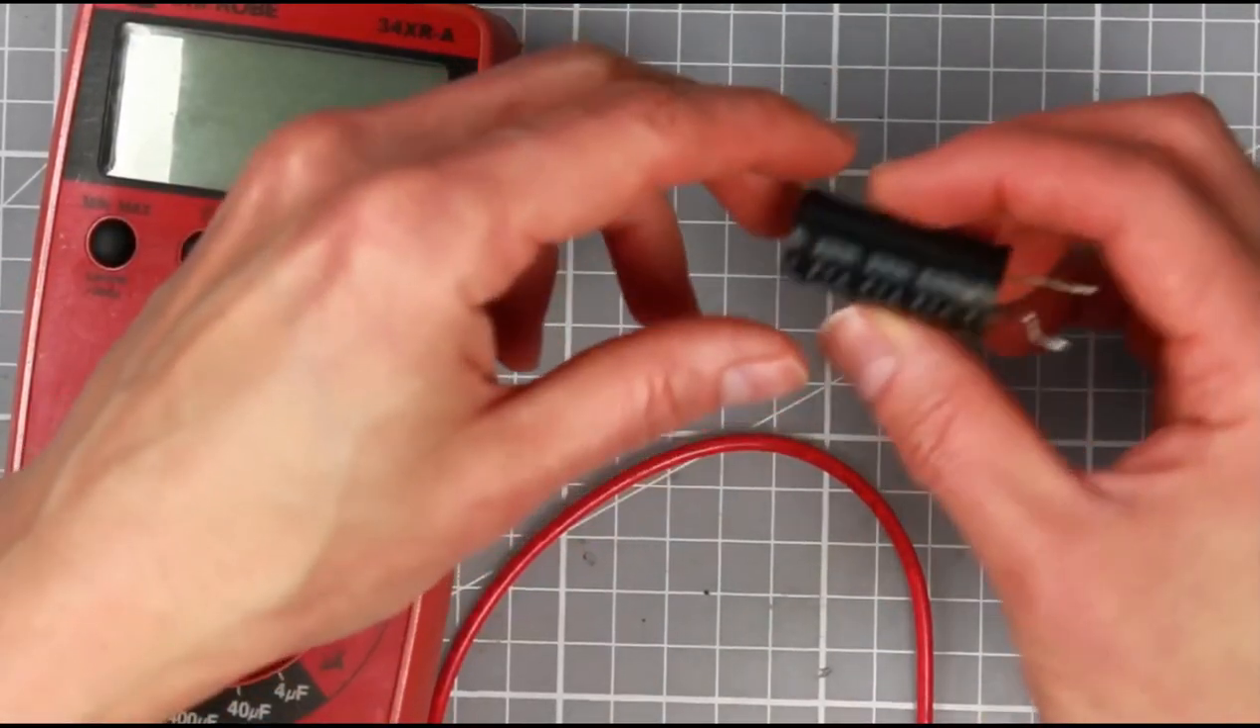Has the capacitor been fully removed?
Yes.